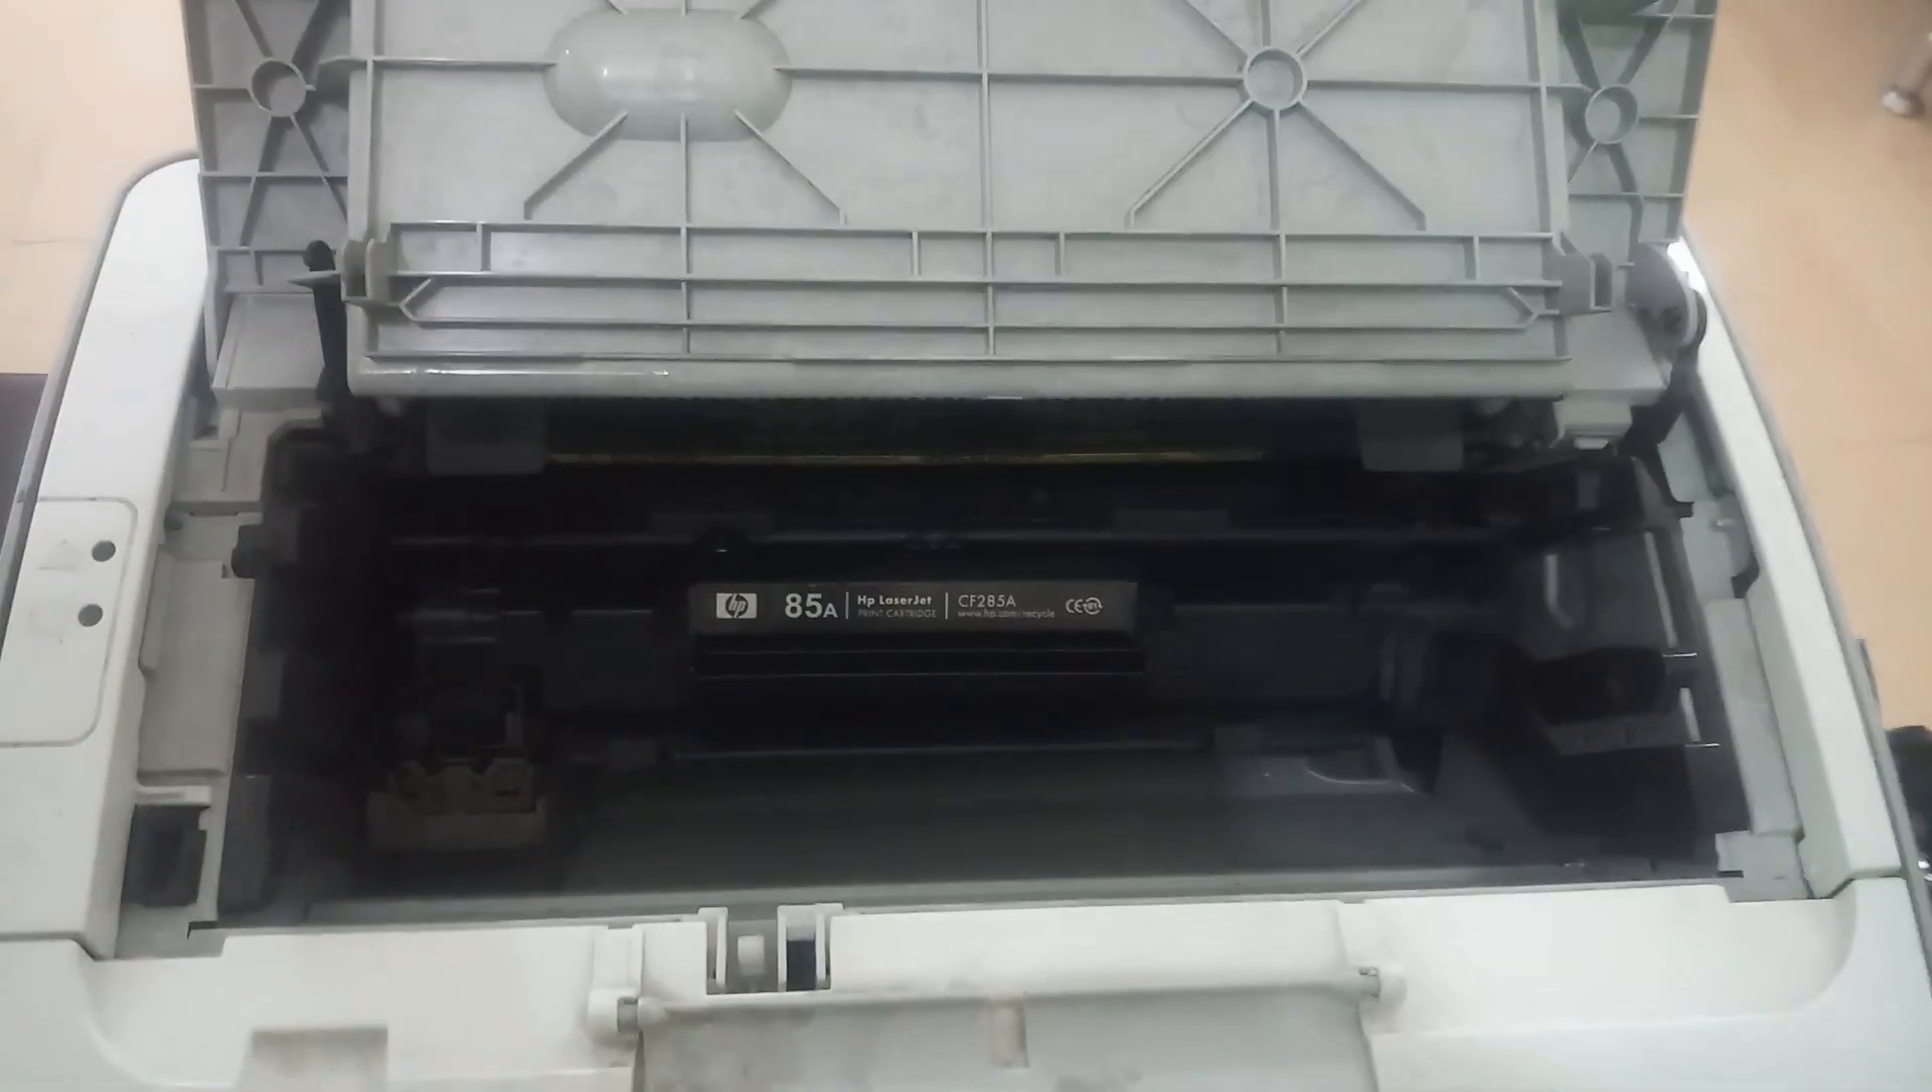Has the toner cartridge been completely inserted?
Yes.